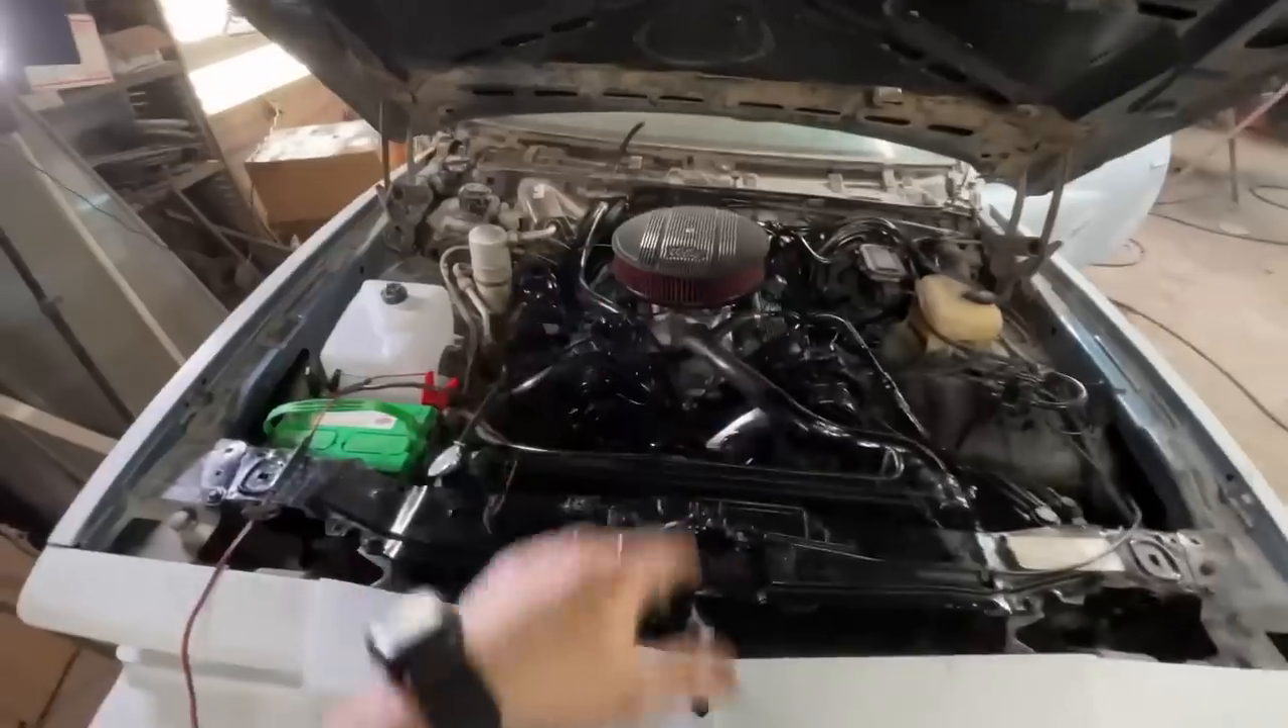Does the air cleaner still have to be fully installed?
No.